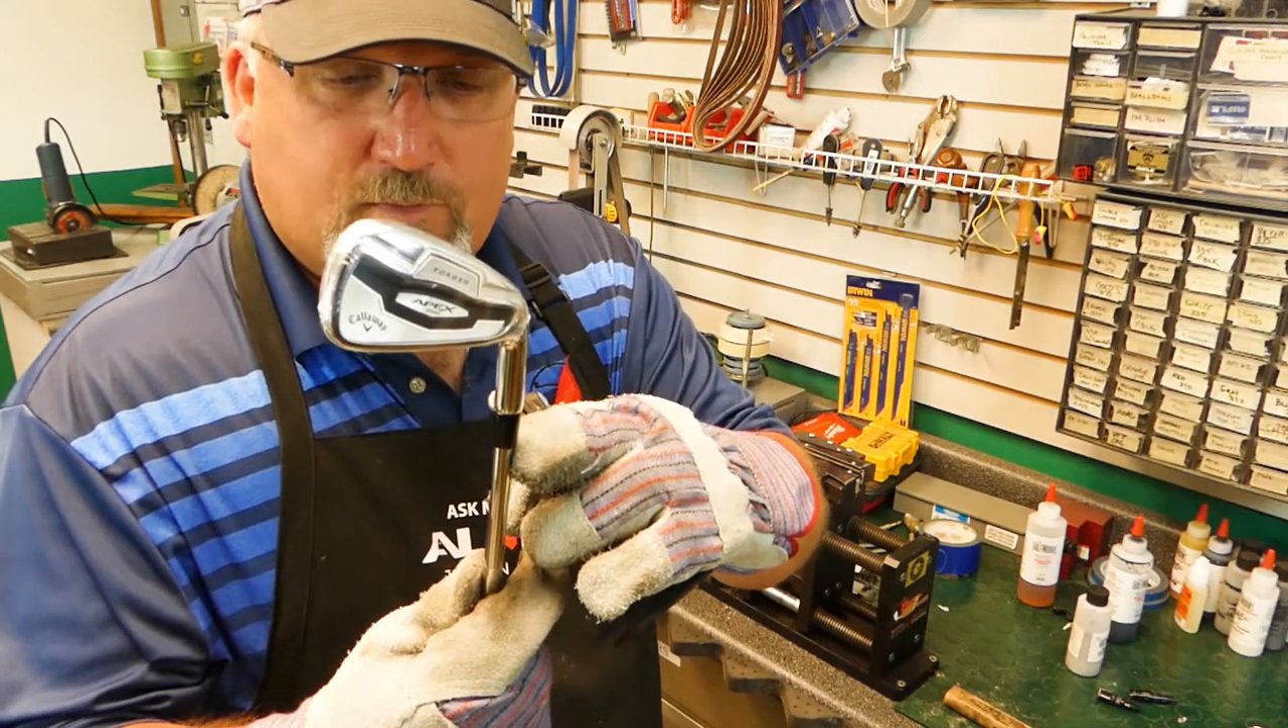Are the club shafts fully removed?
No.